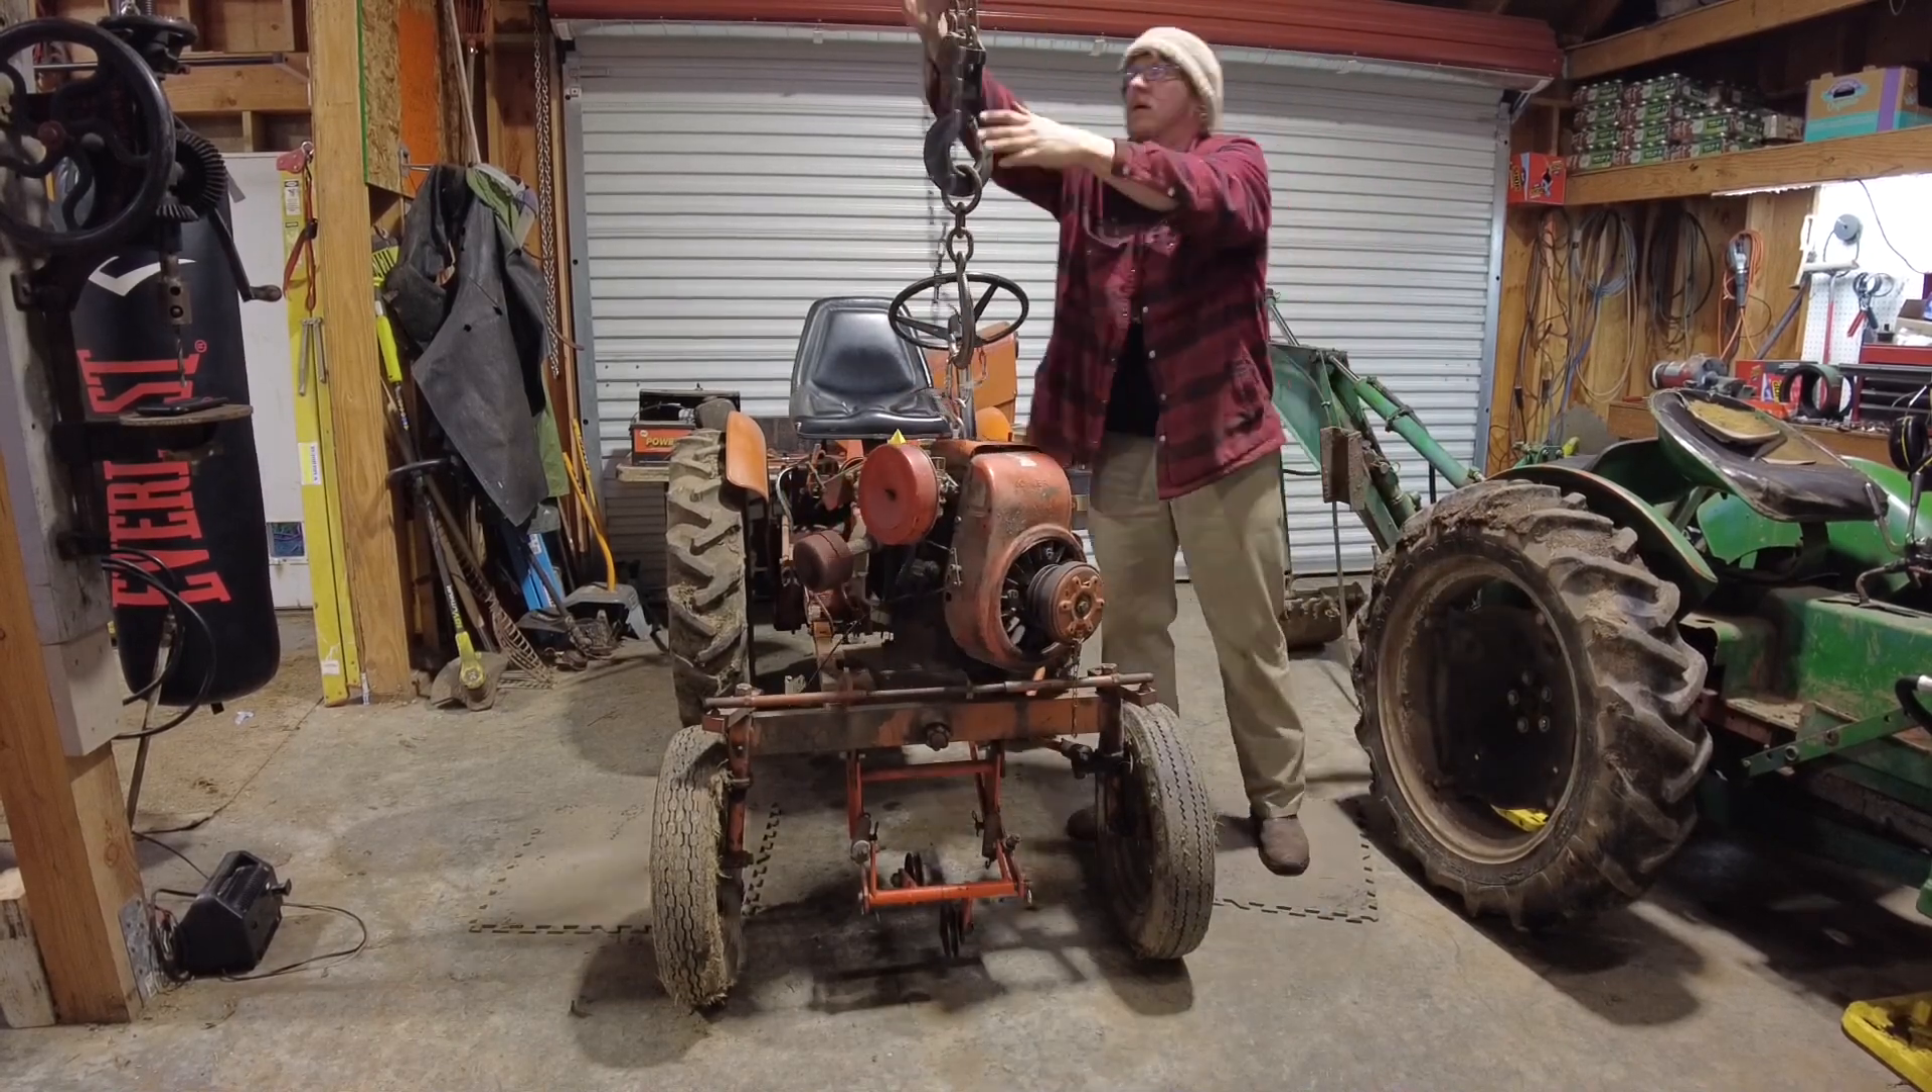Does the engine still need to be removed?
Yes.